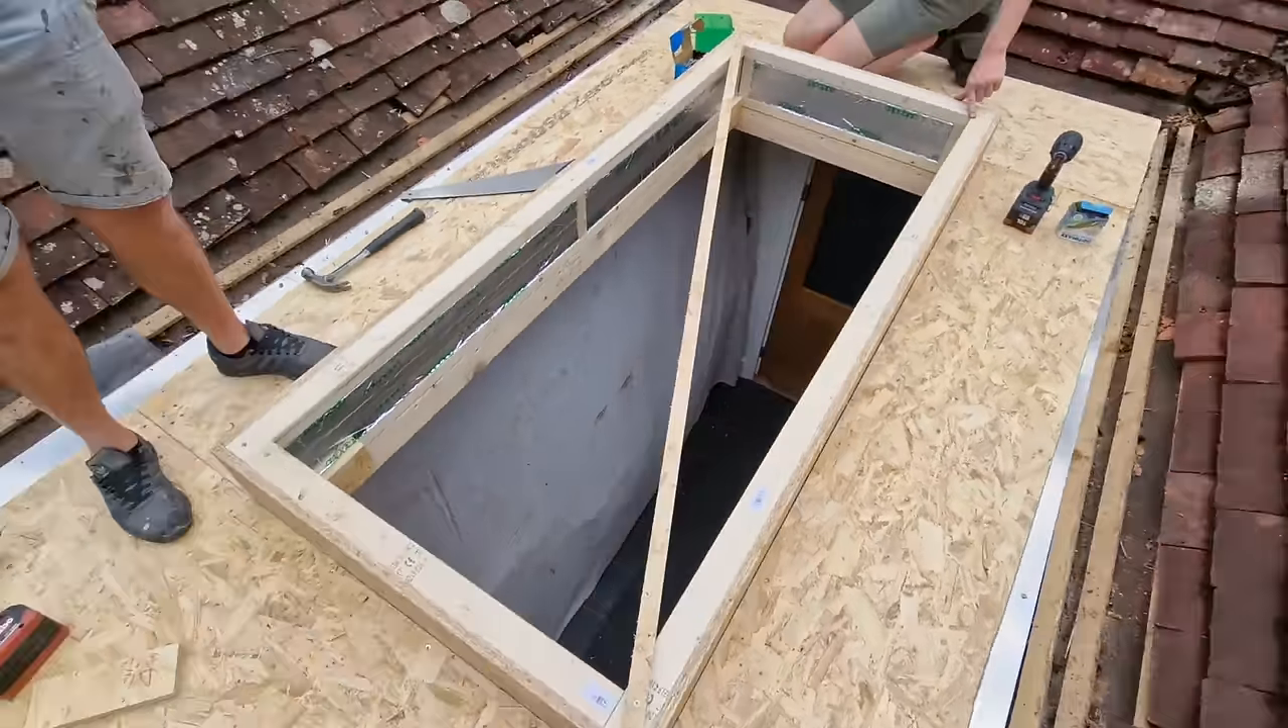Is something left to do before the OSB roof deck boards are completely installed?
No.